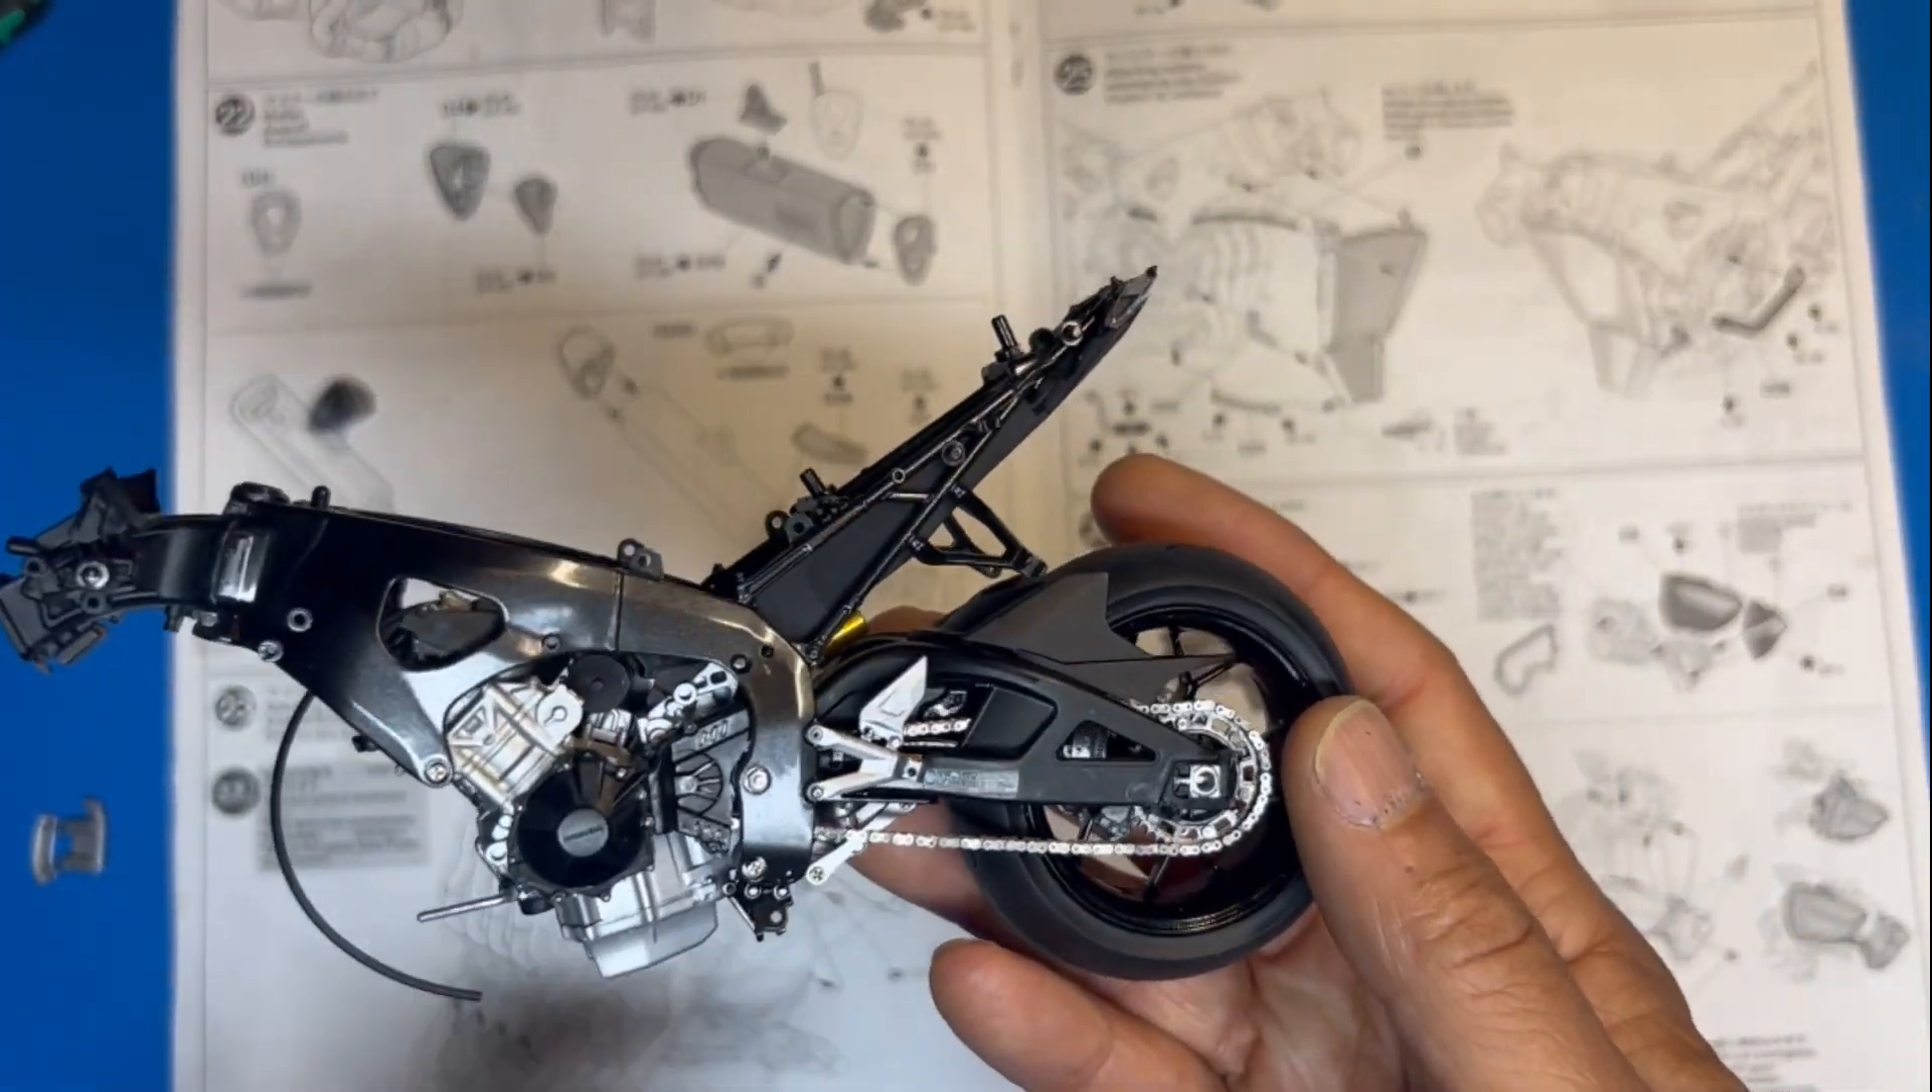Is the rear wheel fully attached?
Yes.